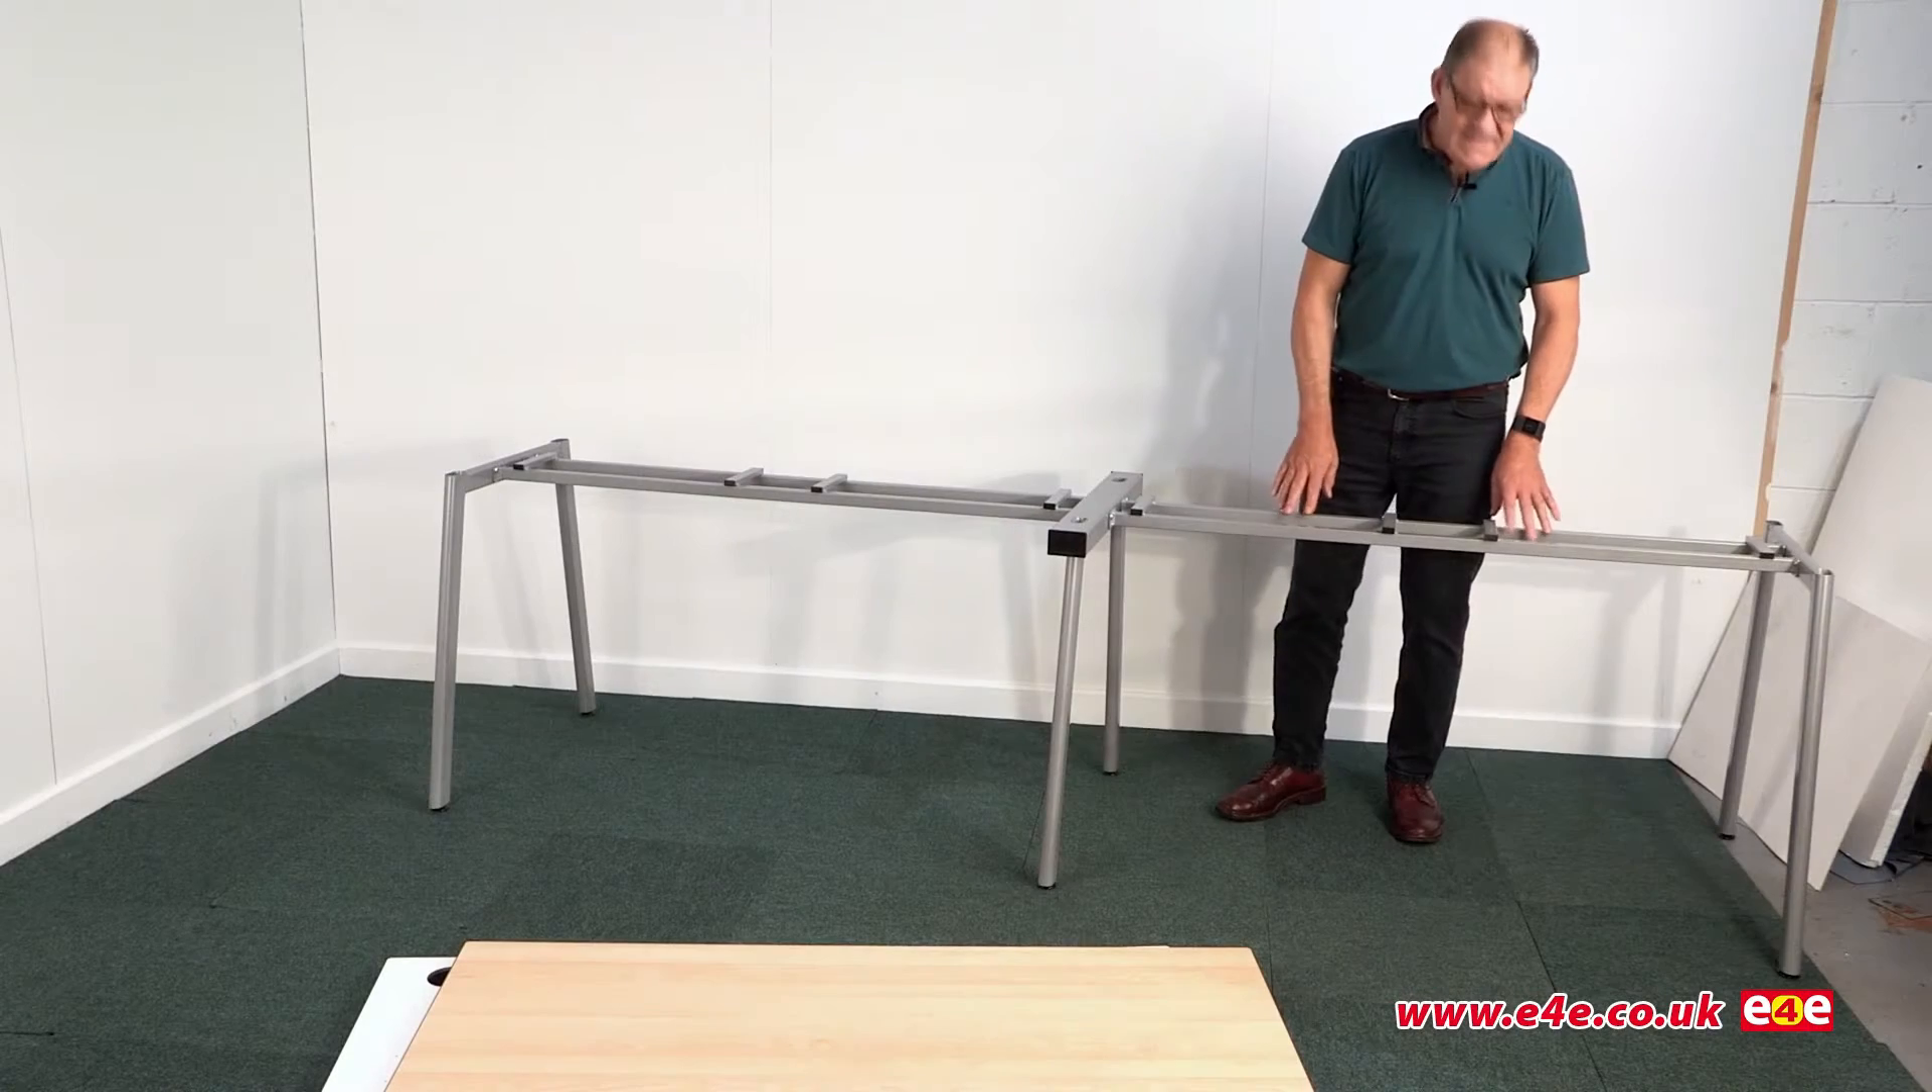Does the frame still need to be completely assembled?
No.